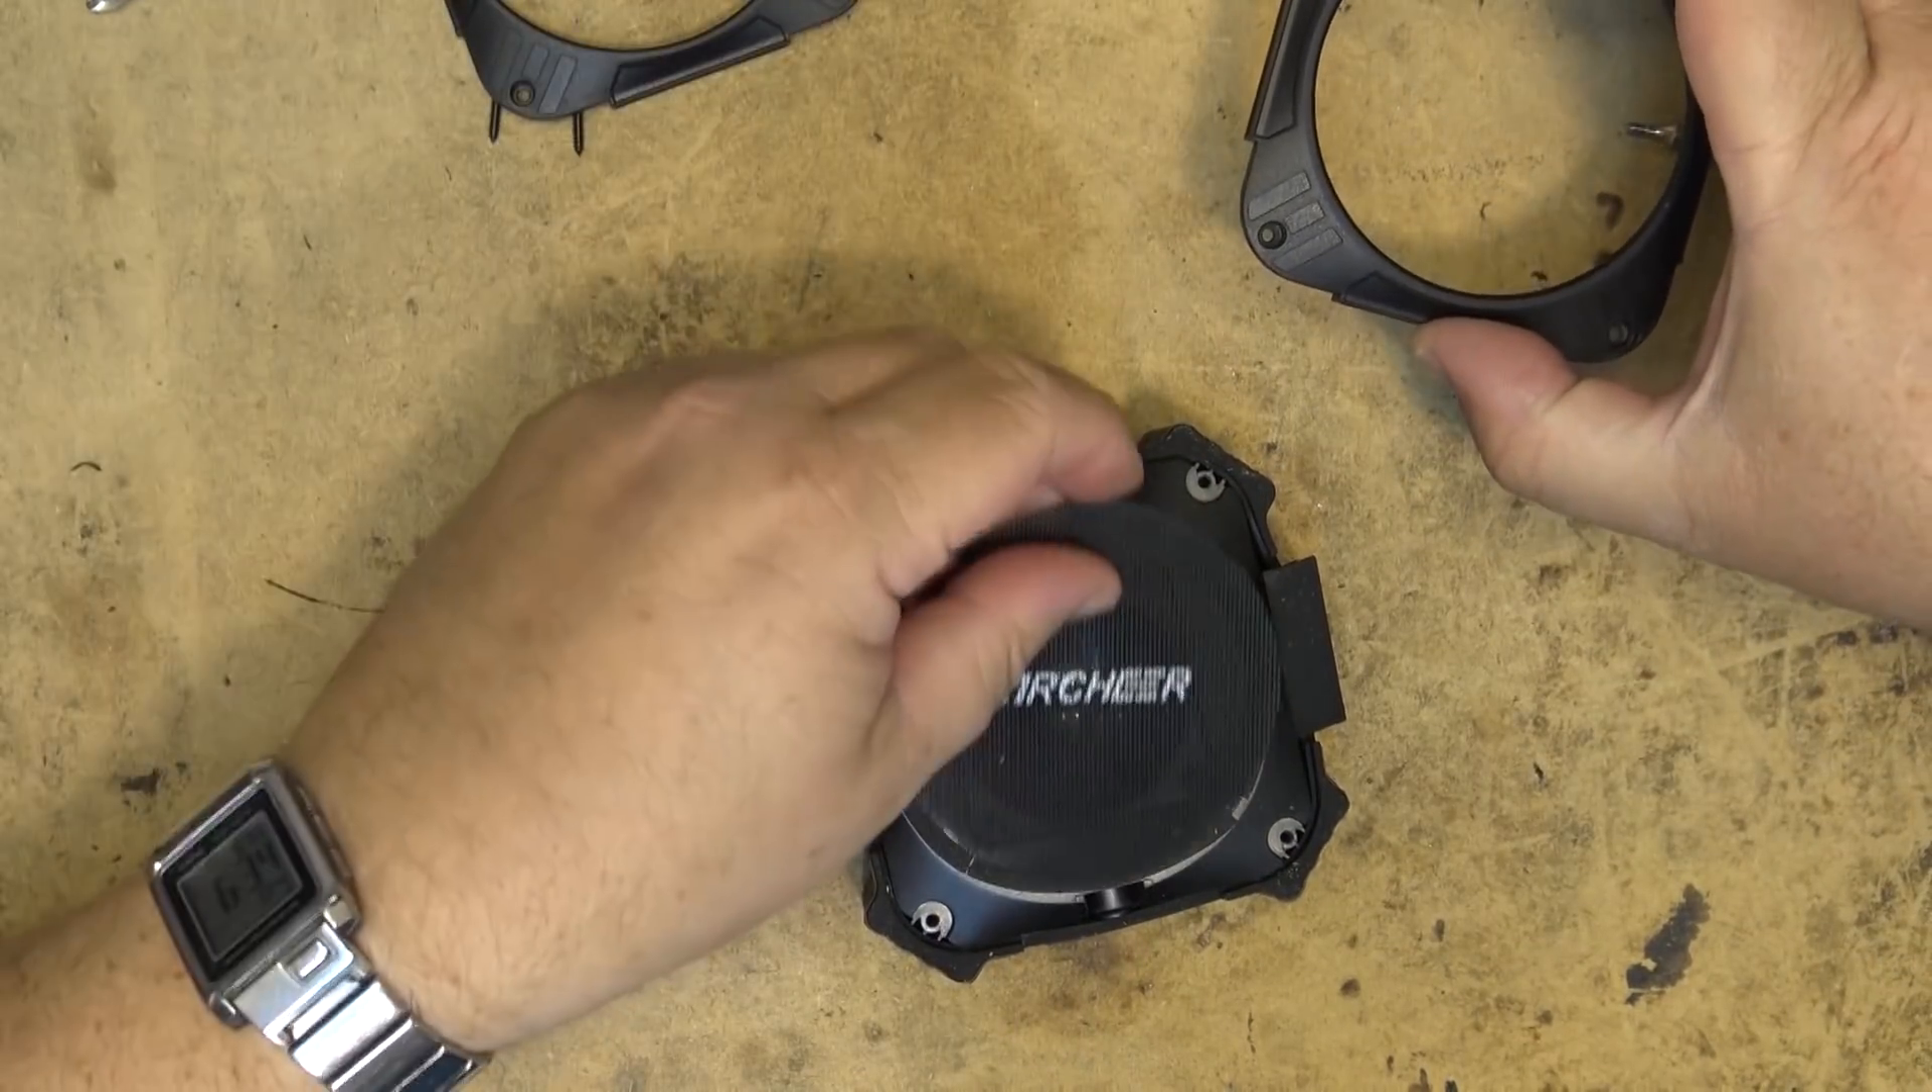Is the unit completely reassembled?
No.